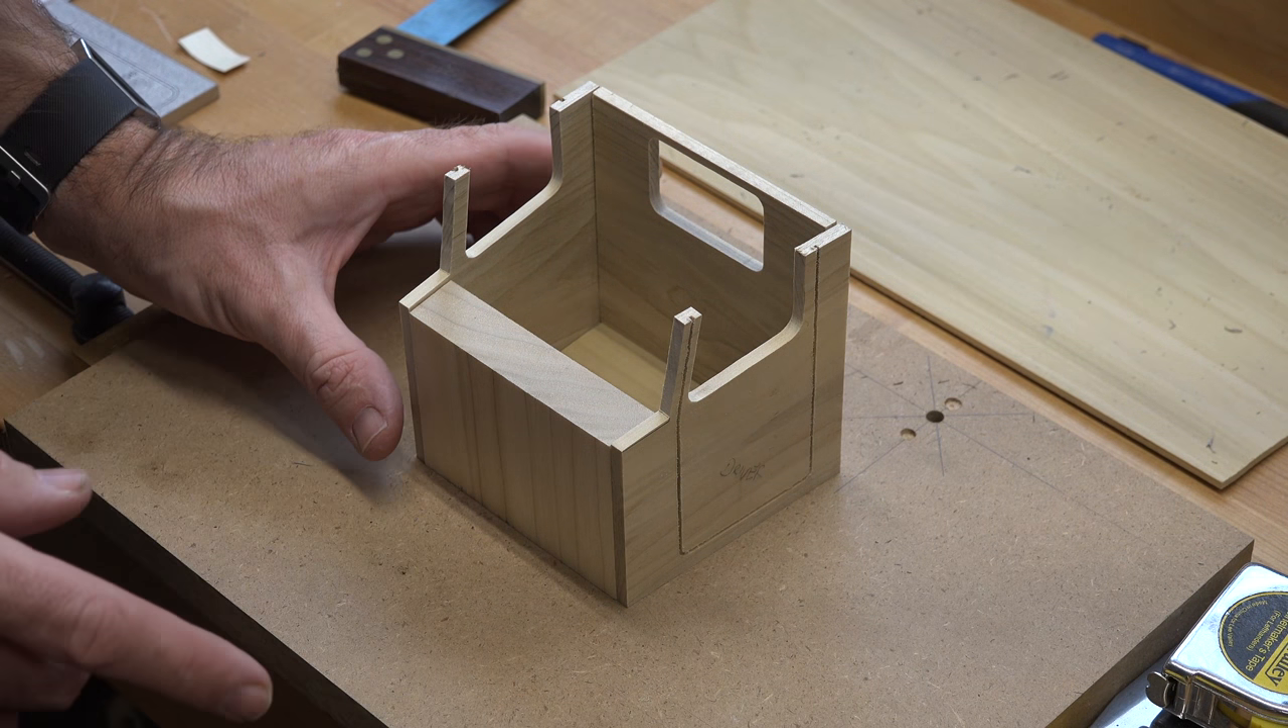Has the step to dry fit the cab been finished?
Yes.